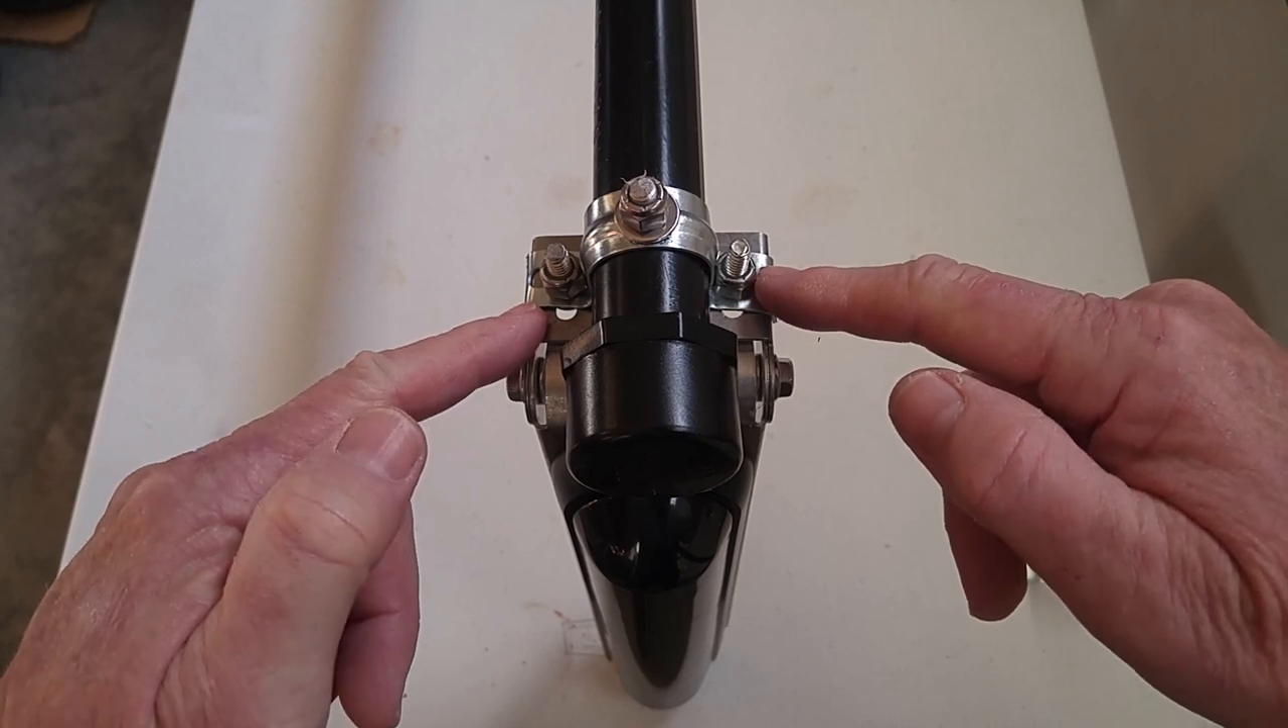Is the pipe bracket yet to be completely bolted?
No.